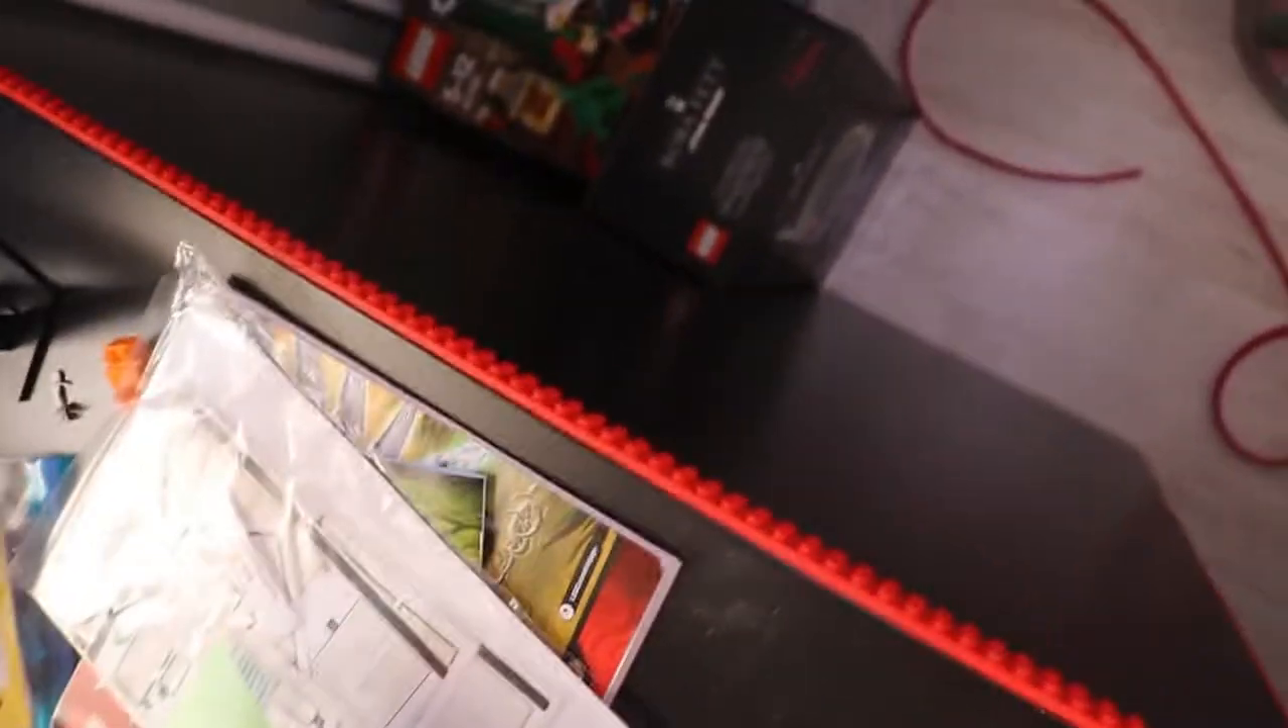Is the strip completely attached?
Yes.